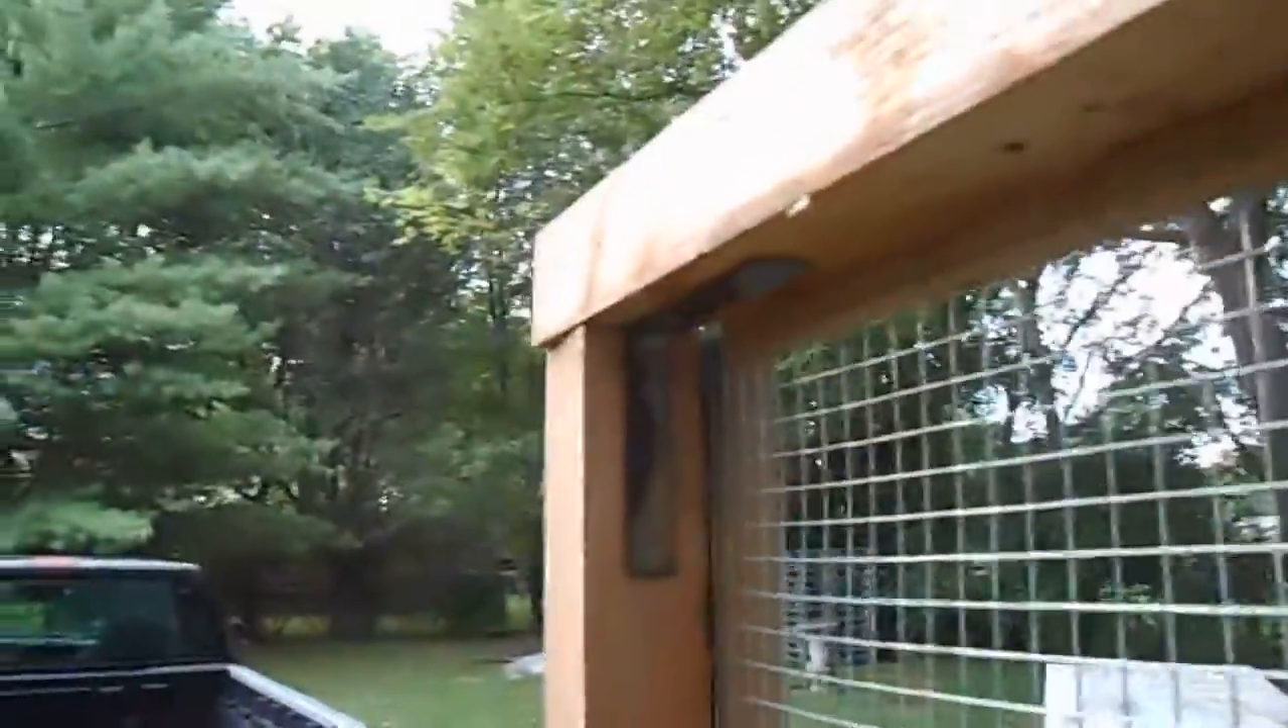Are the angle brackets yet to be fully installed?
No.